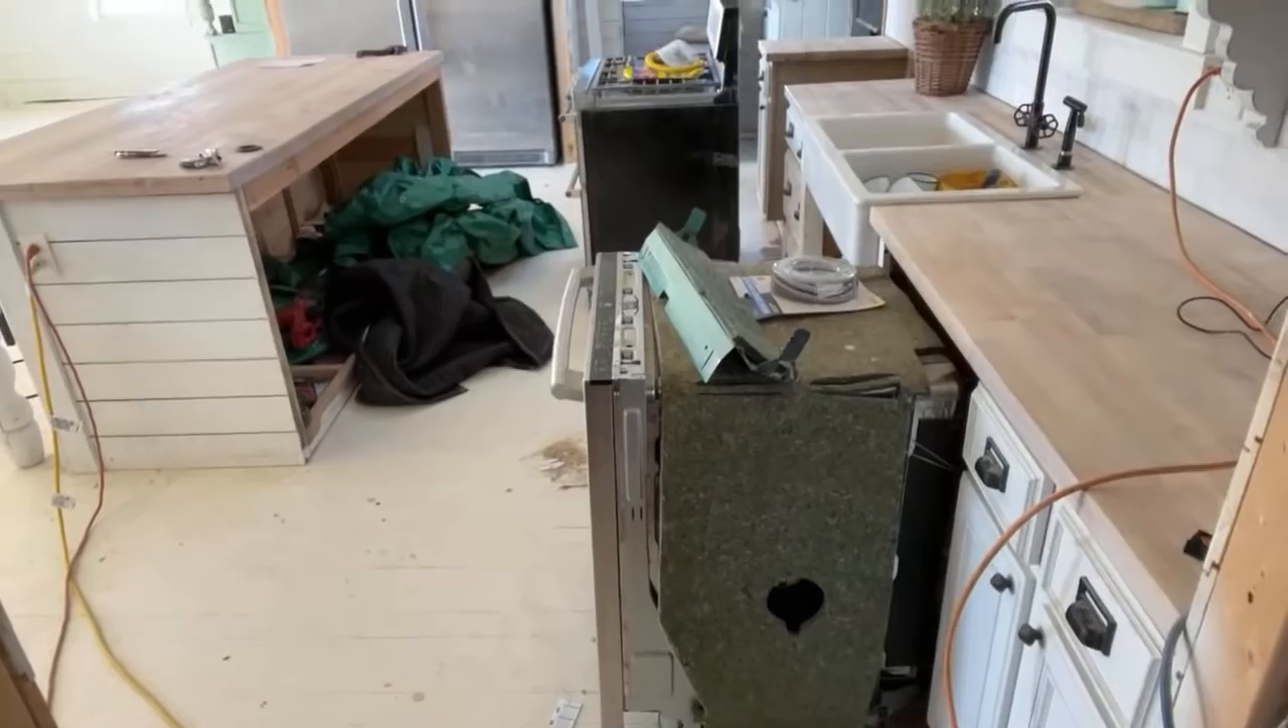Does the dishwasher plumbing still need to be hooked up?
Yes.